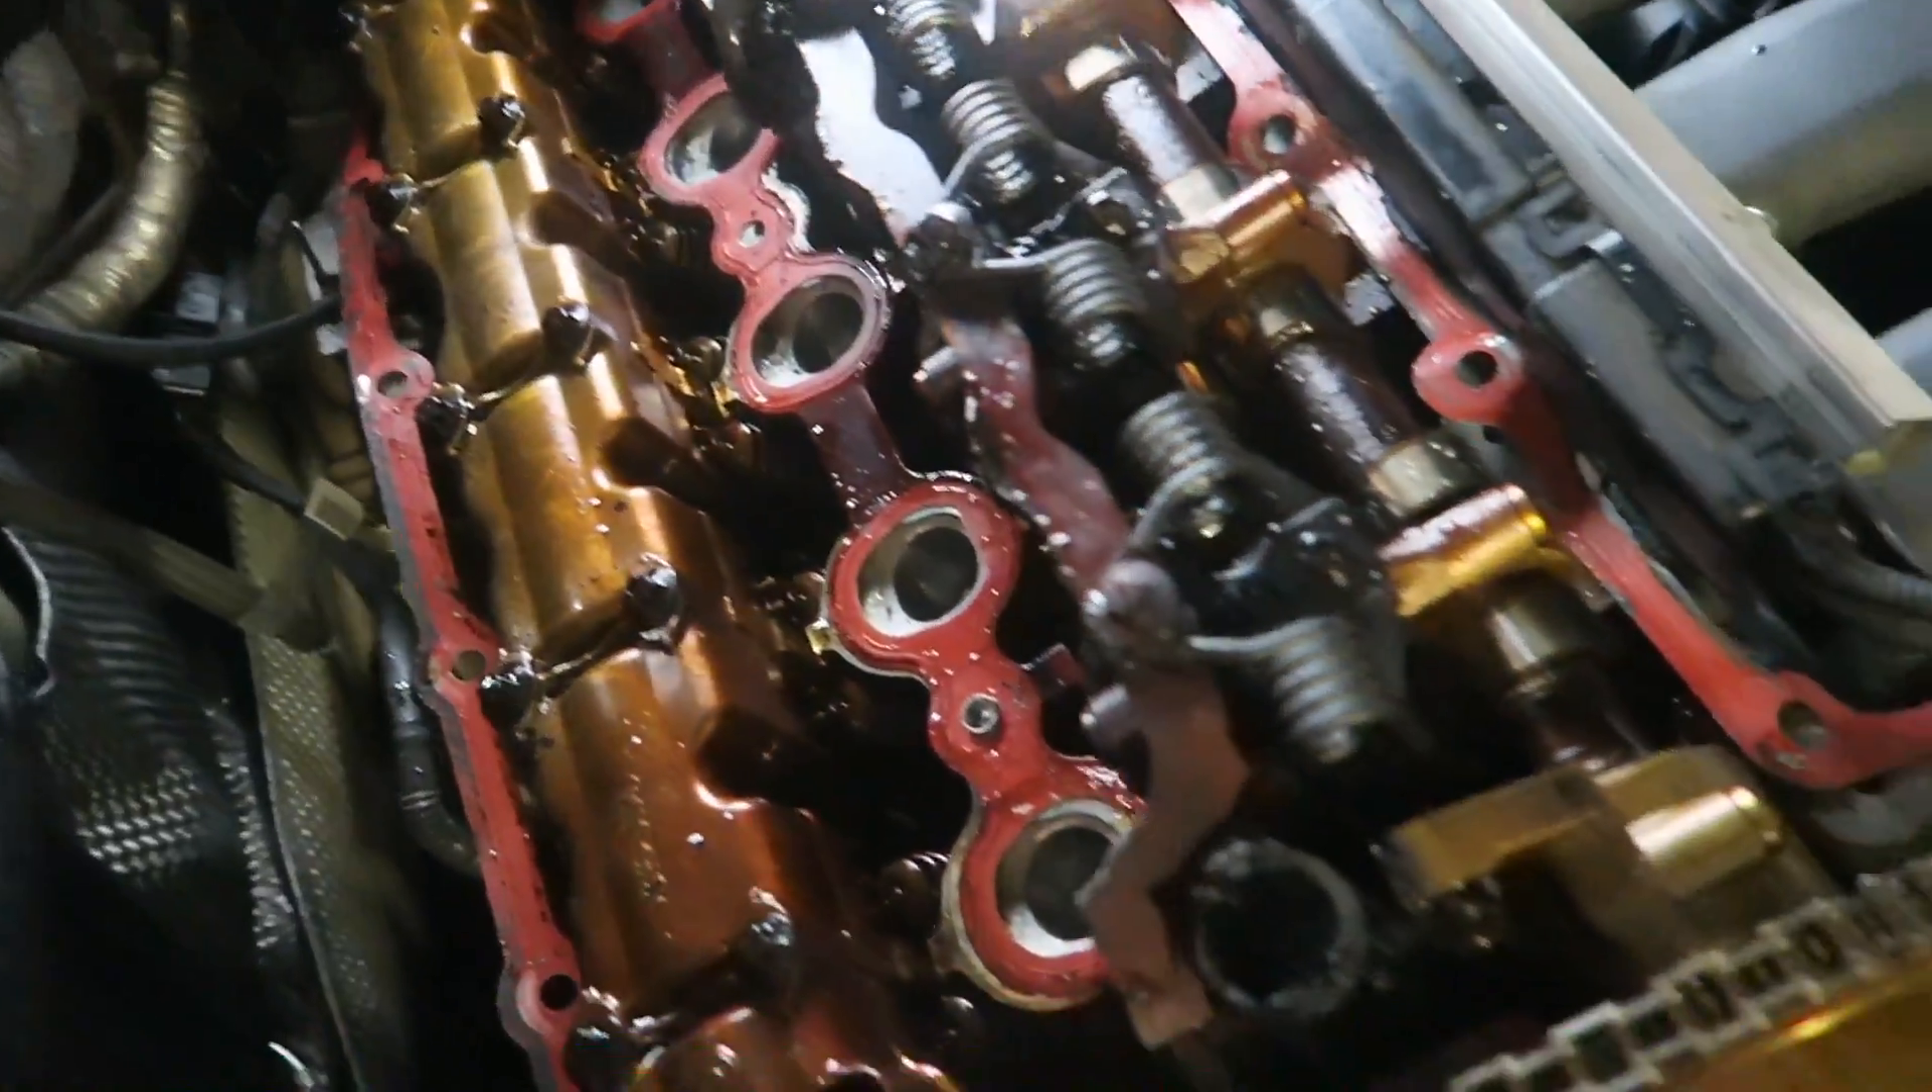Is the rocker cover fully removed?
Yes.